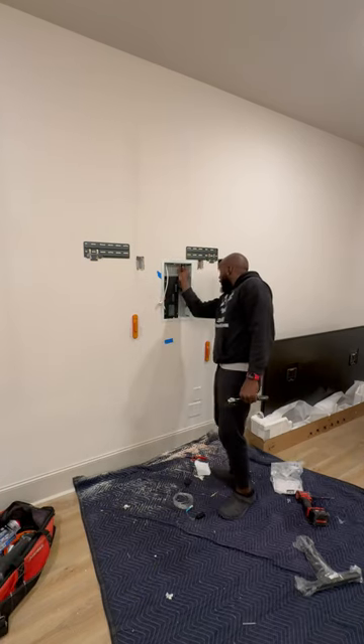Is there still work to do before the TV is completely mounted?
Yes.